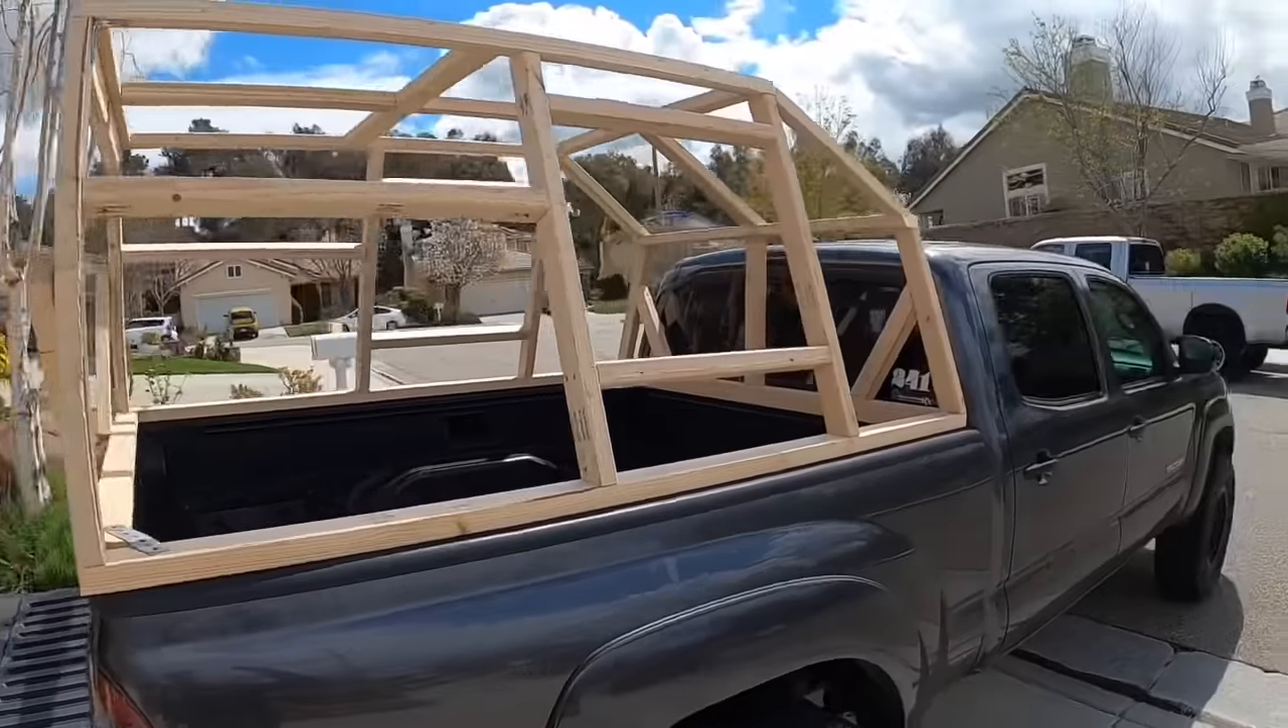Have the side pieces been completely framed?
Yes.